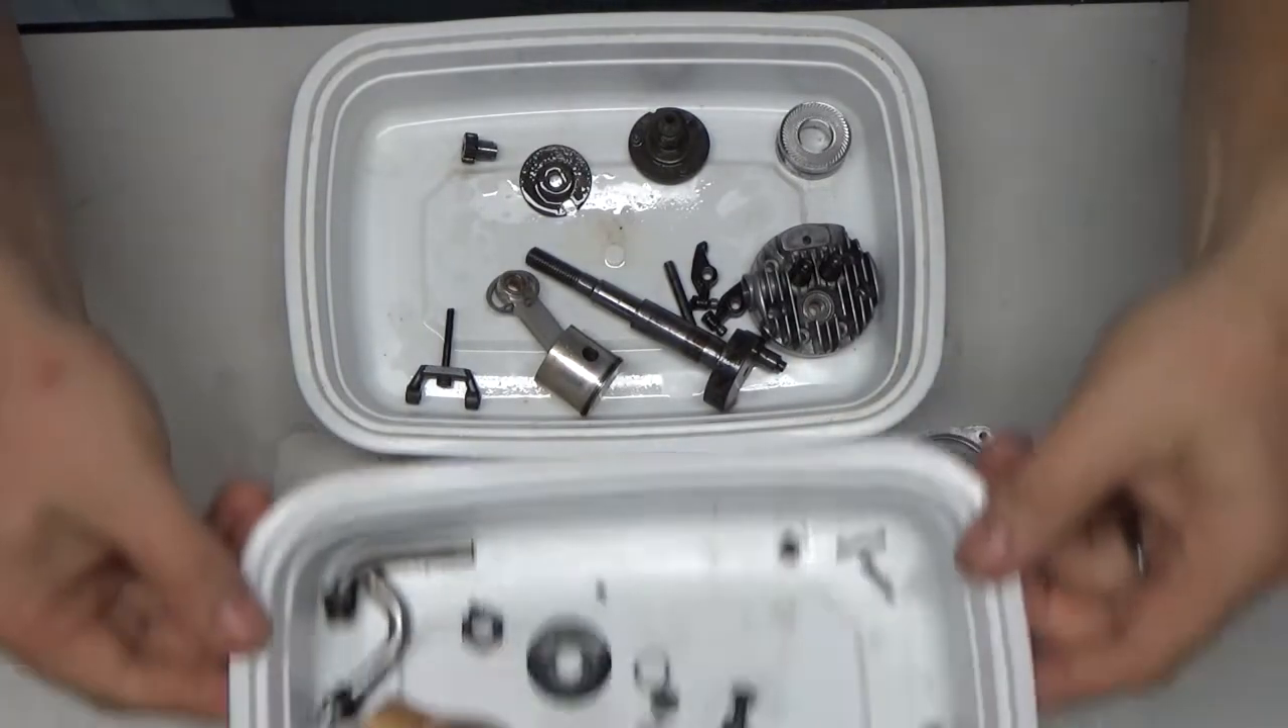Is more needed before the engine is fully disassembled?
No.